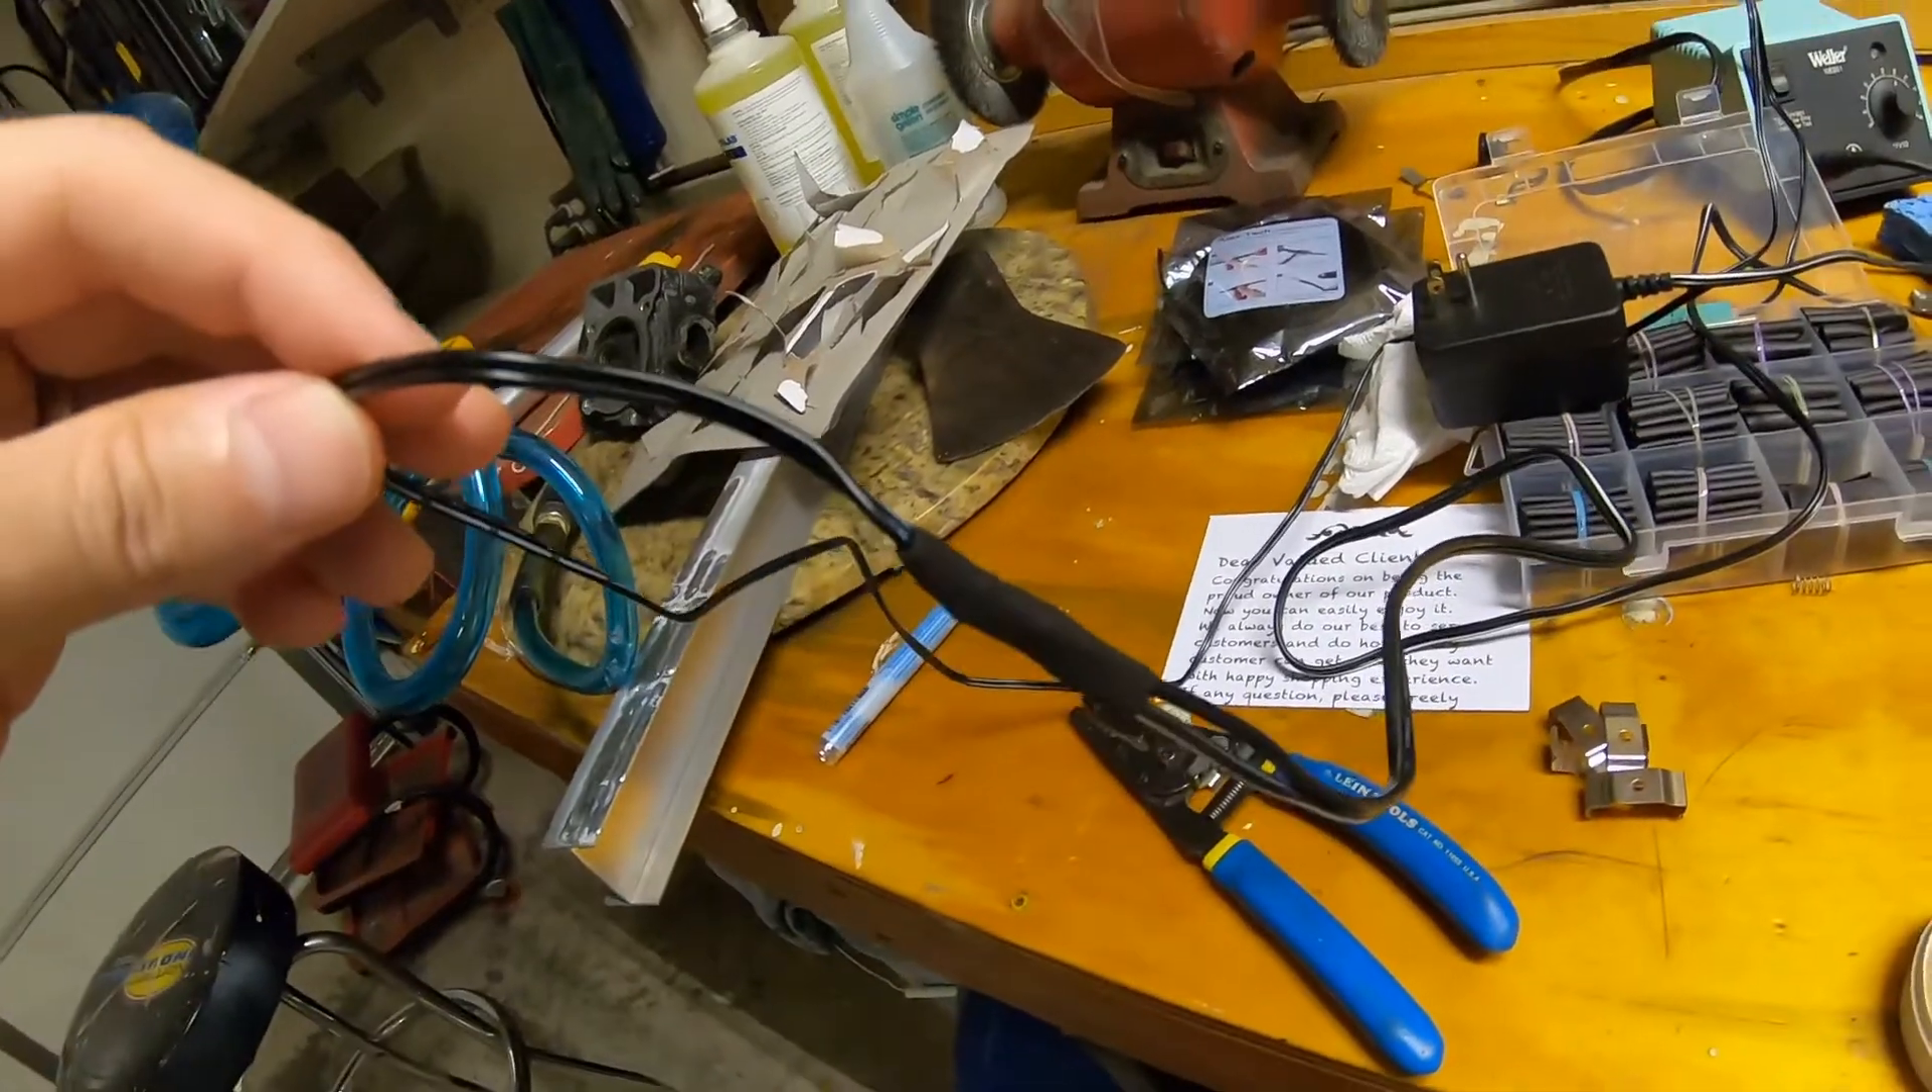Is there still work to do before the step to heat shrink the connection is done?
No.